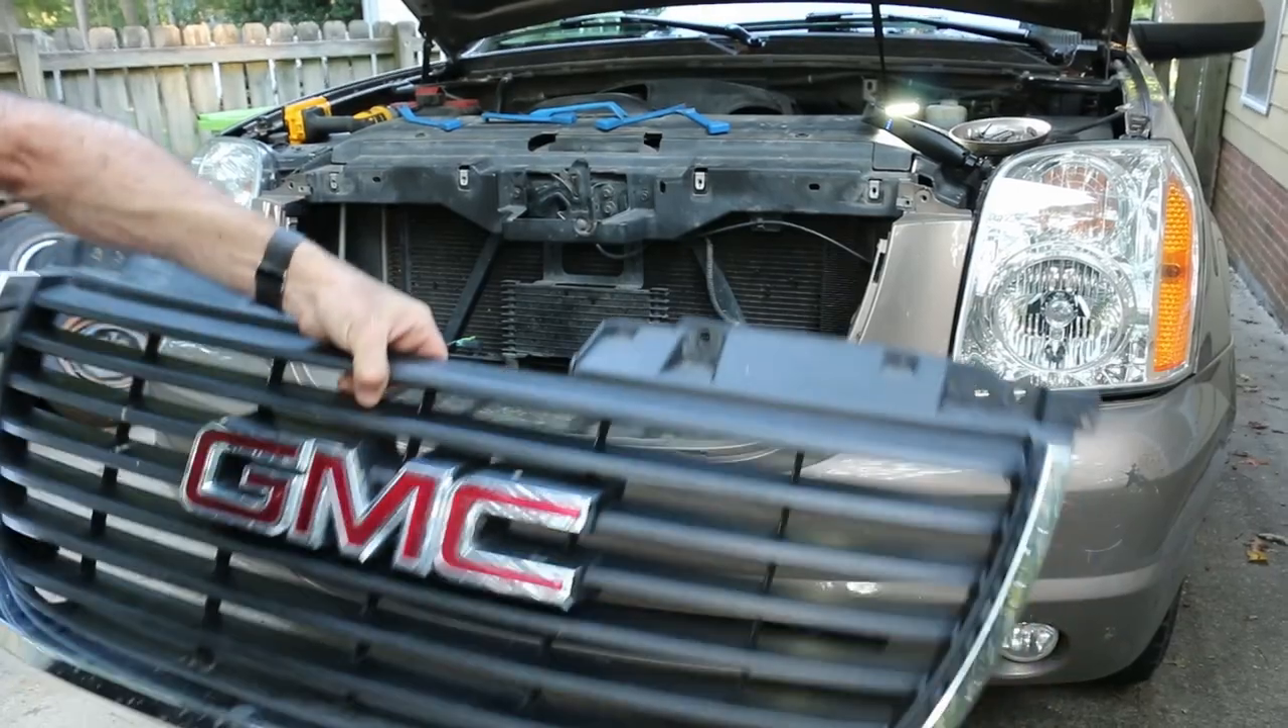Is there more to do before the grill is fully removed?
No.